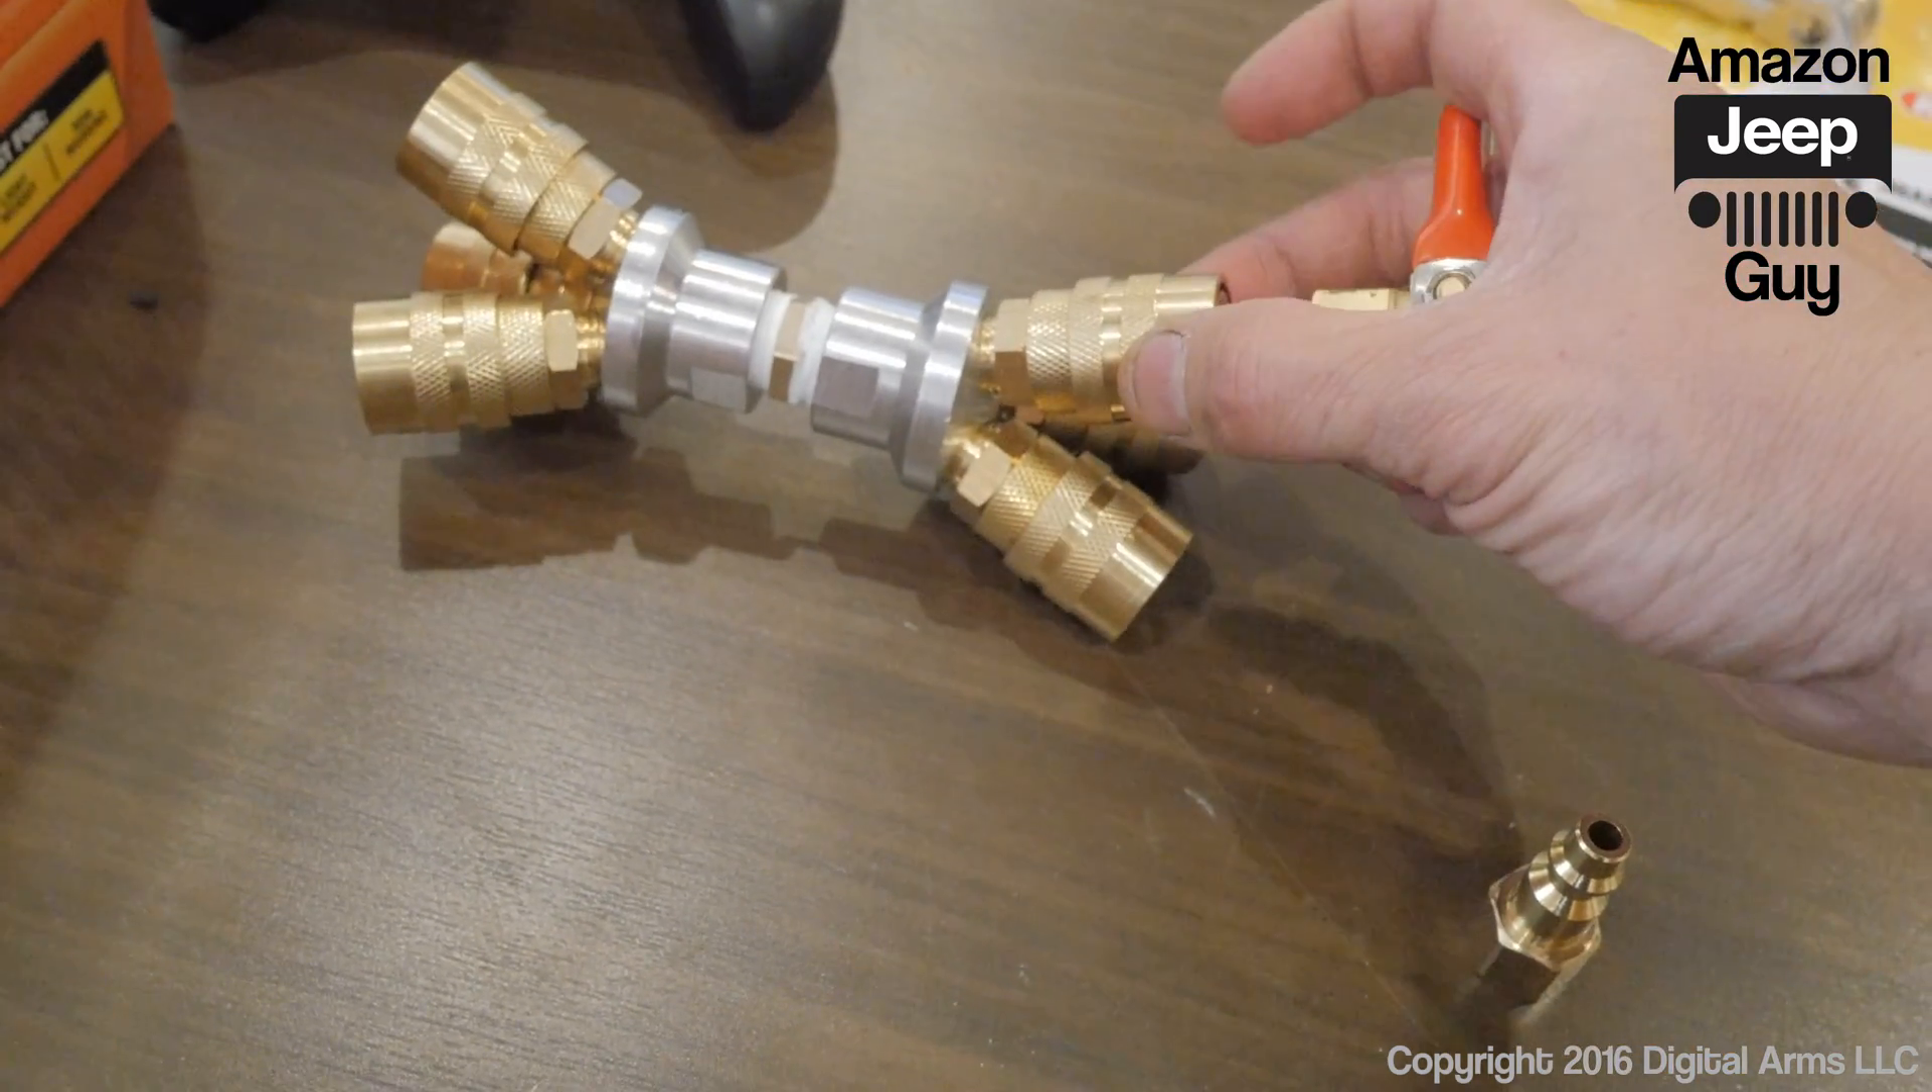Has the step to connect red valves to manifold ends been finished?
No.